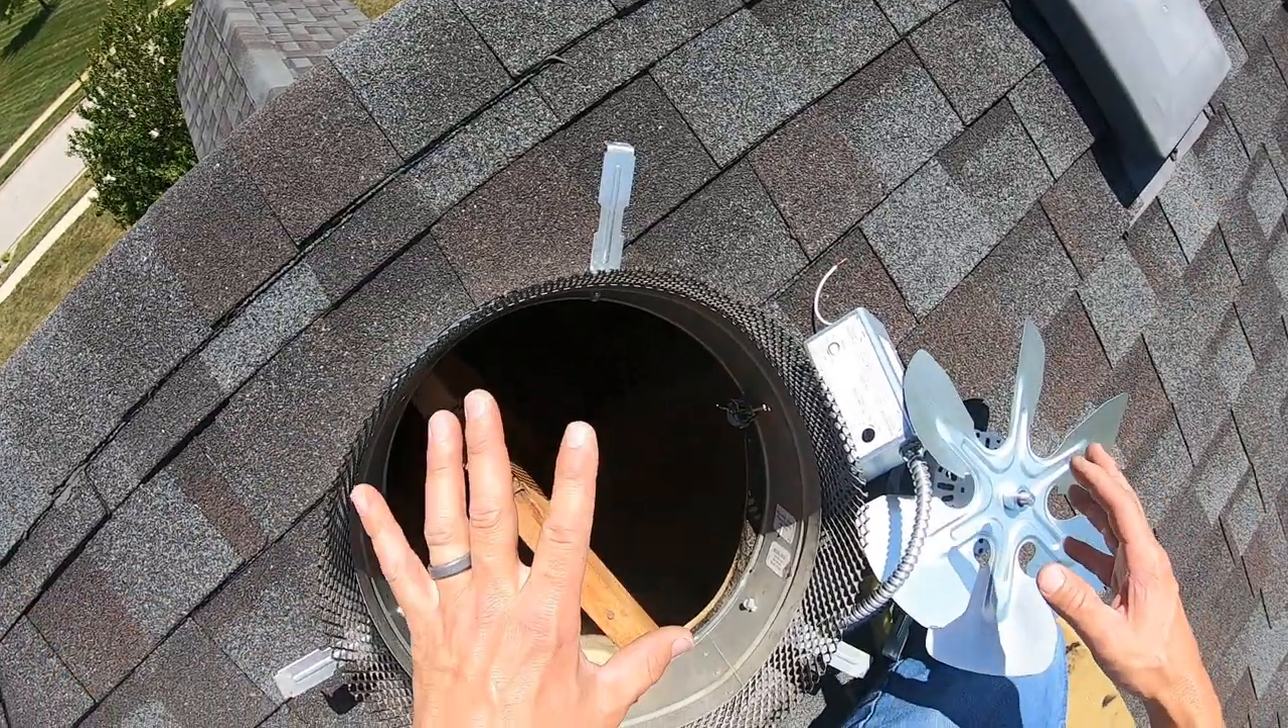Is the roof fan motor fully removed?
Yes.